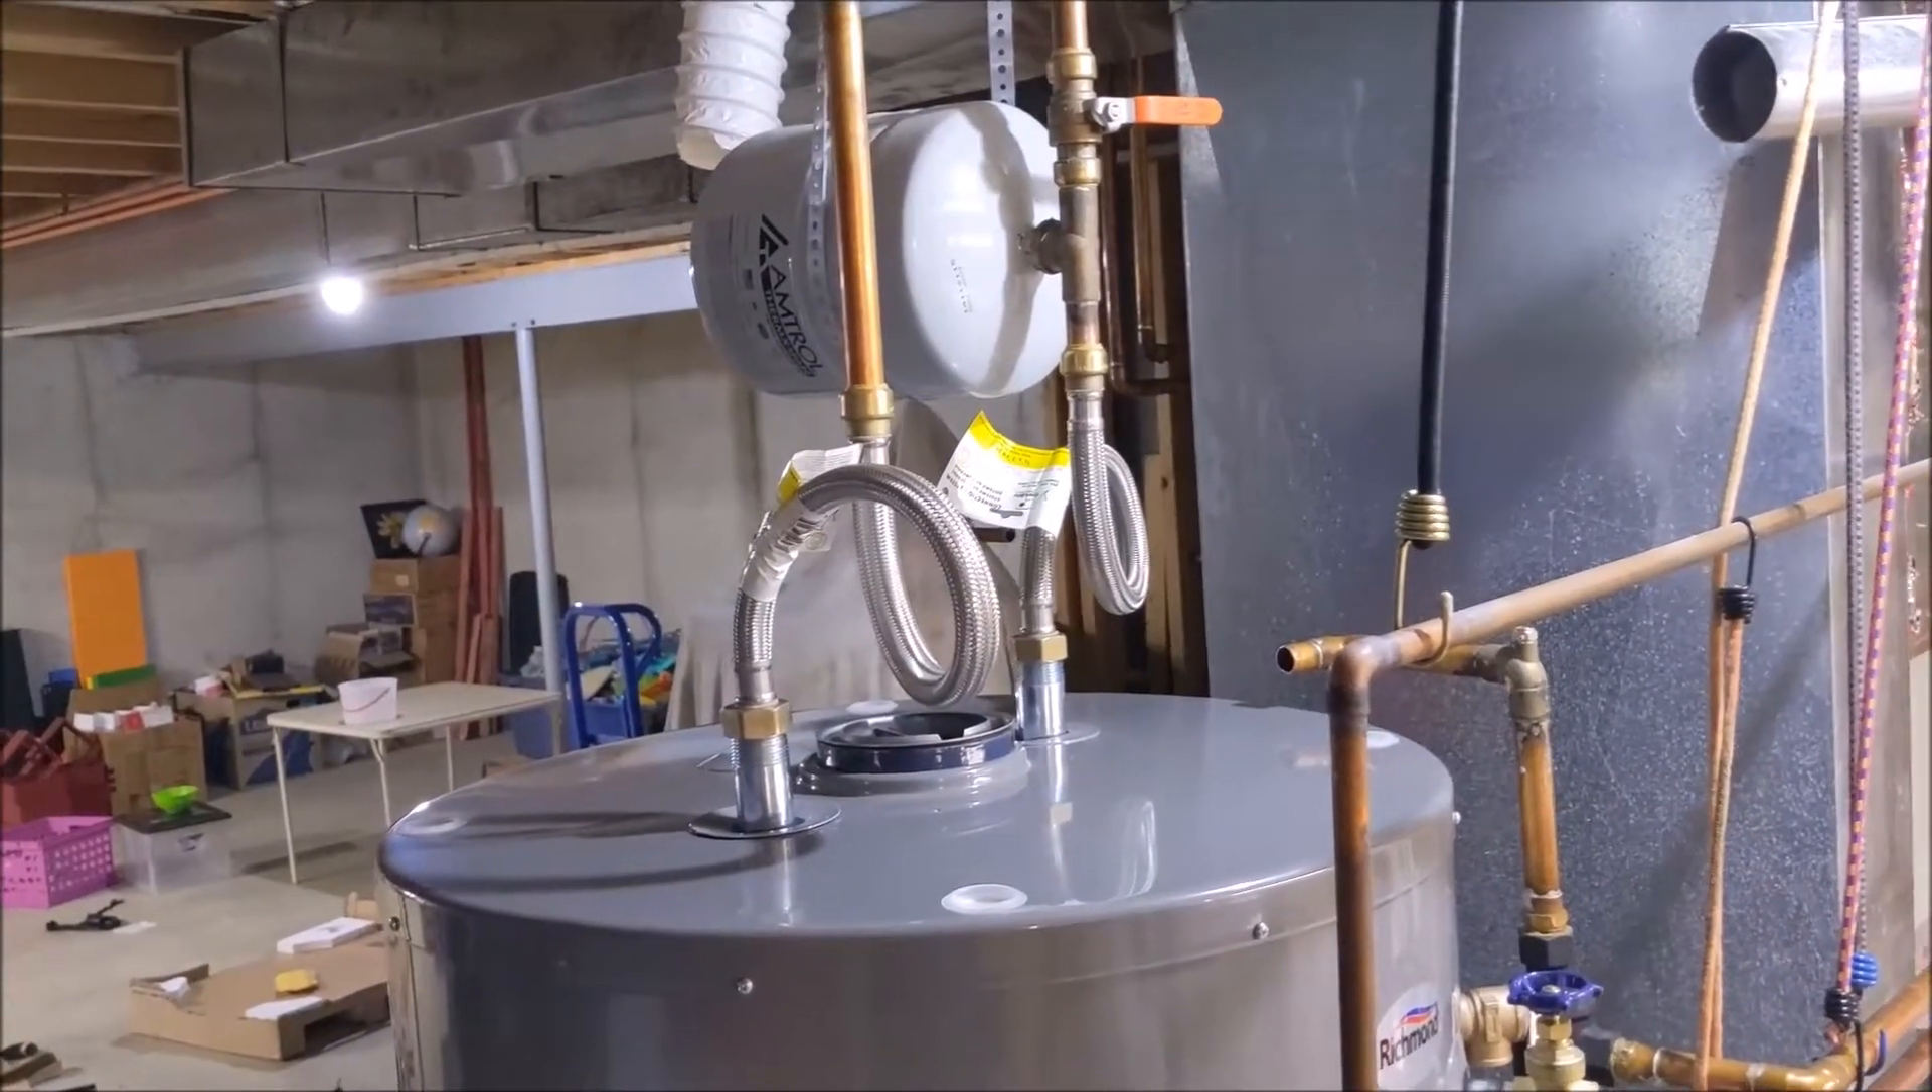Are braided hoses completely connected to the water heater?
Yes.